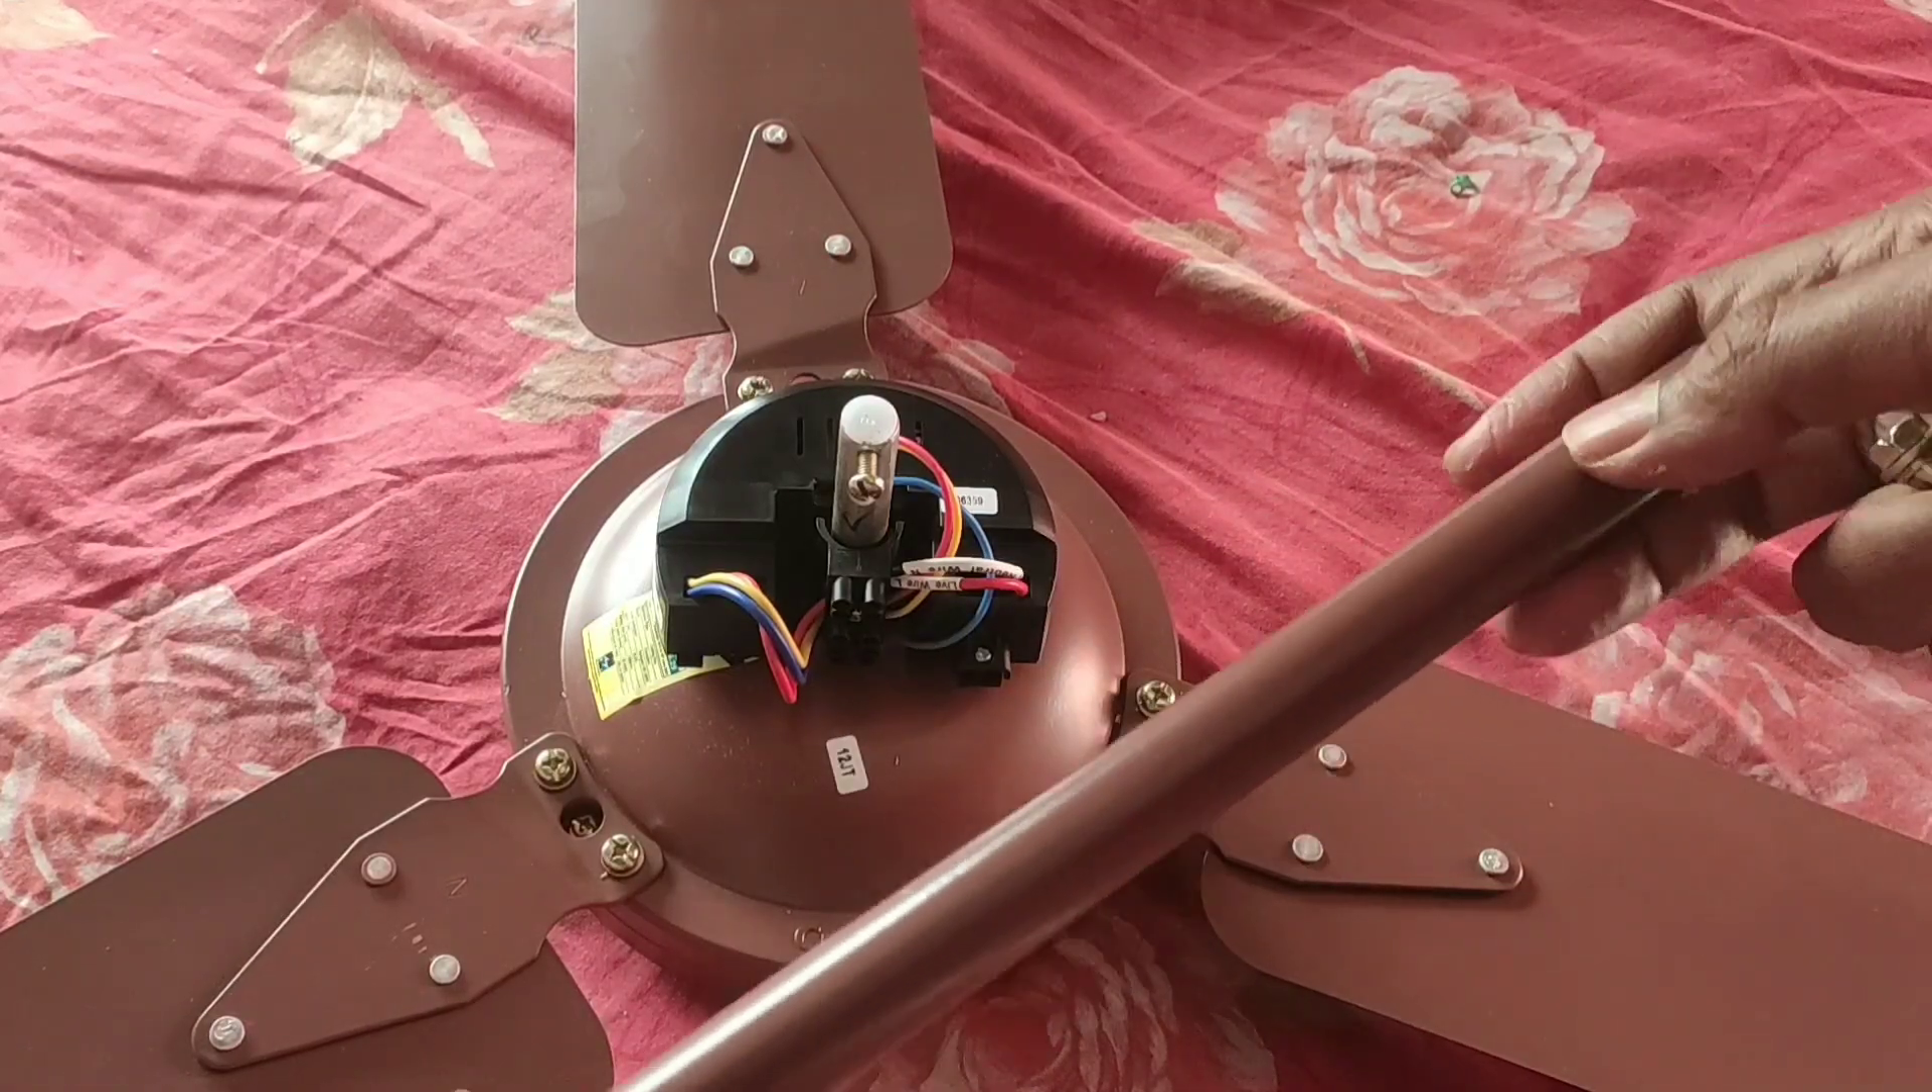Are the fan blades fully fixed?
Yes.